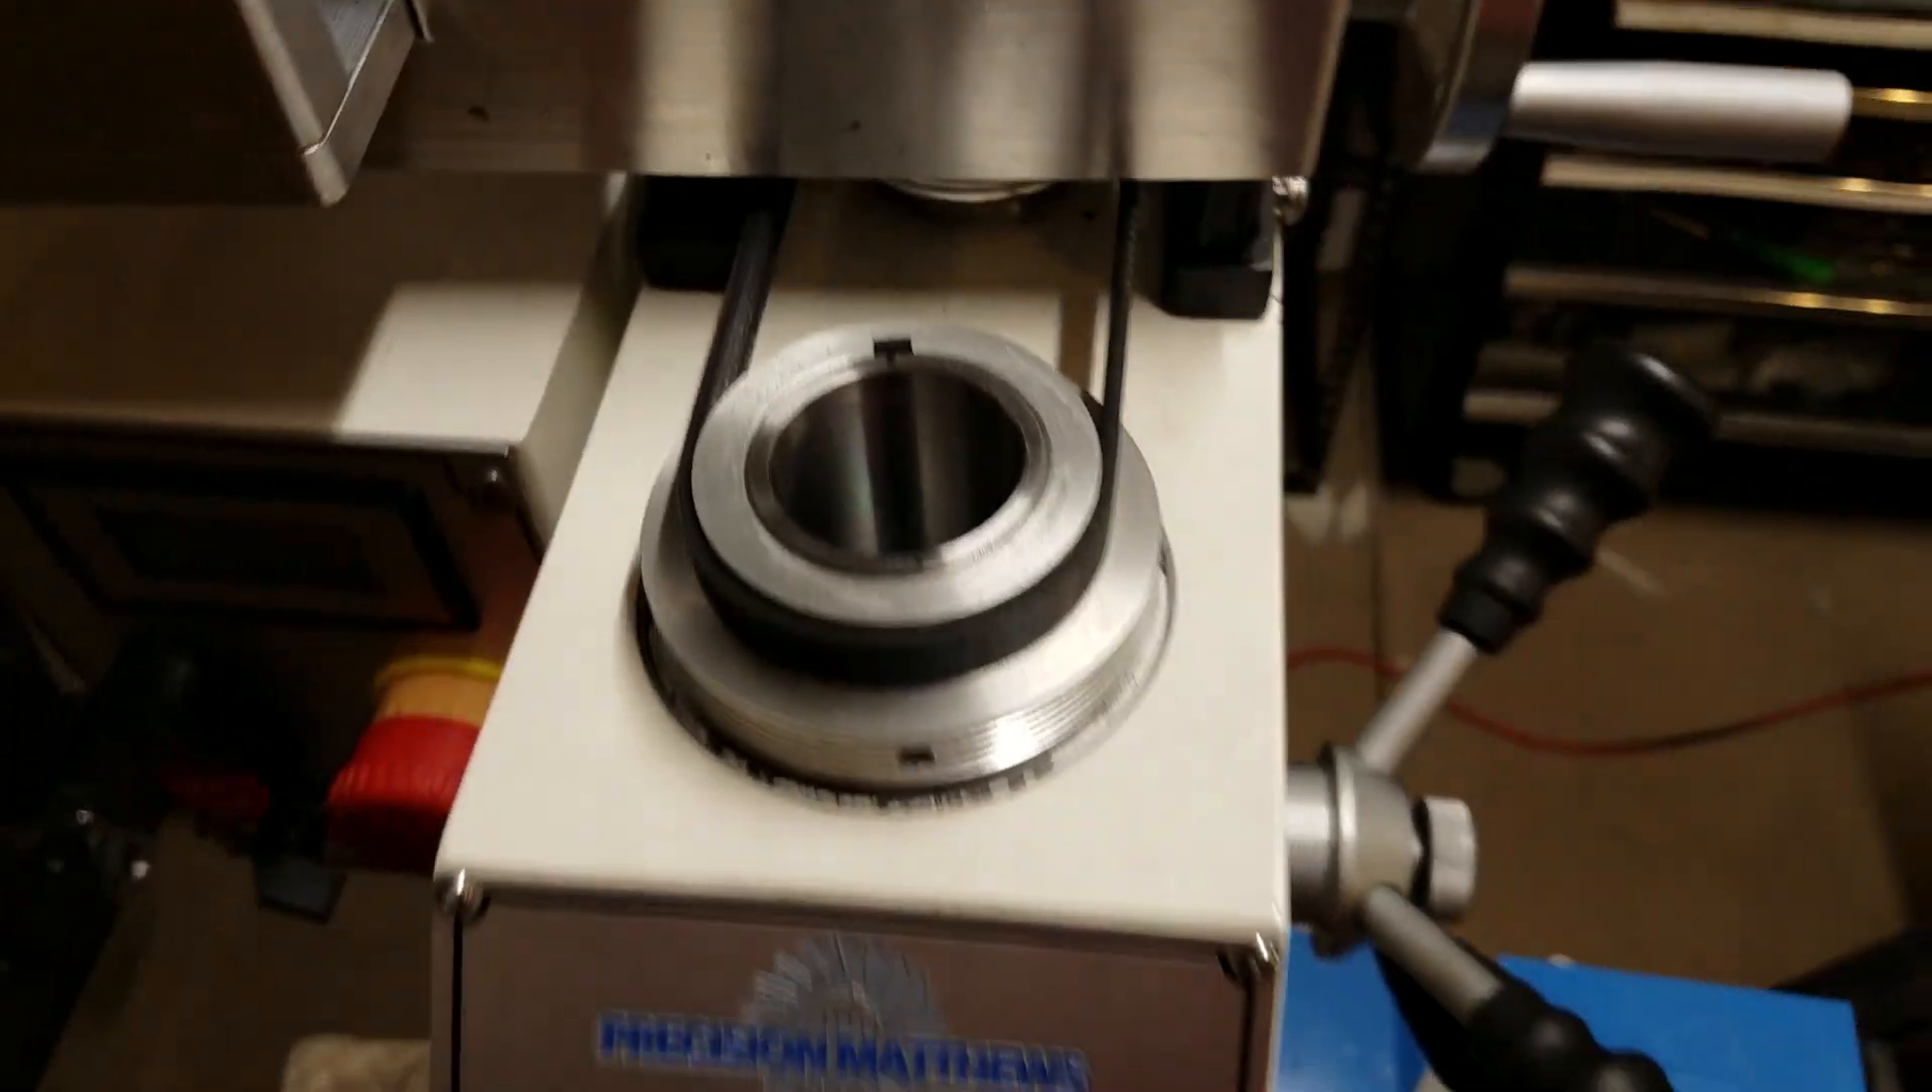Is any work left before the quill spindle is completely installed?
Yes.